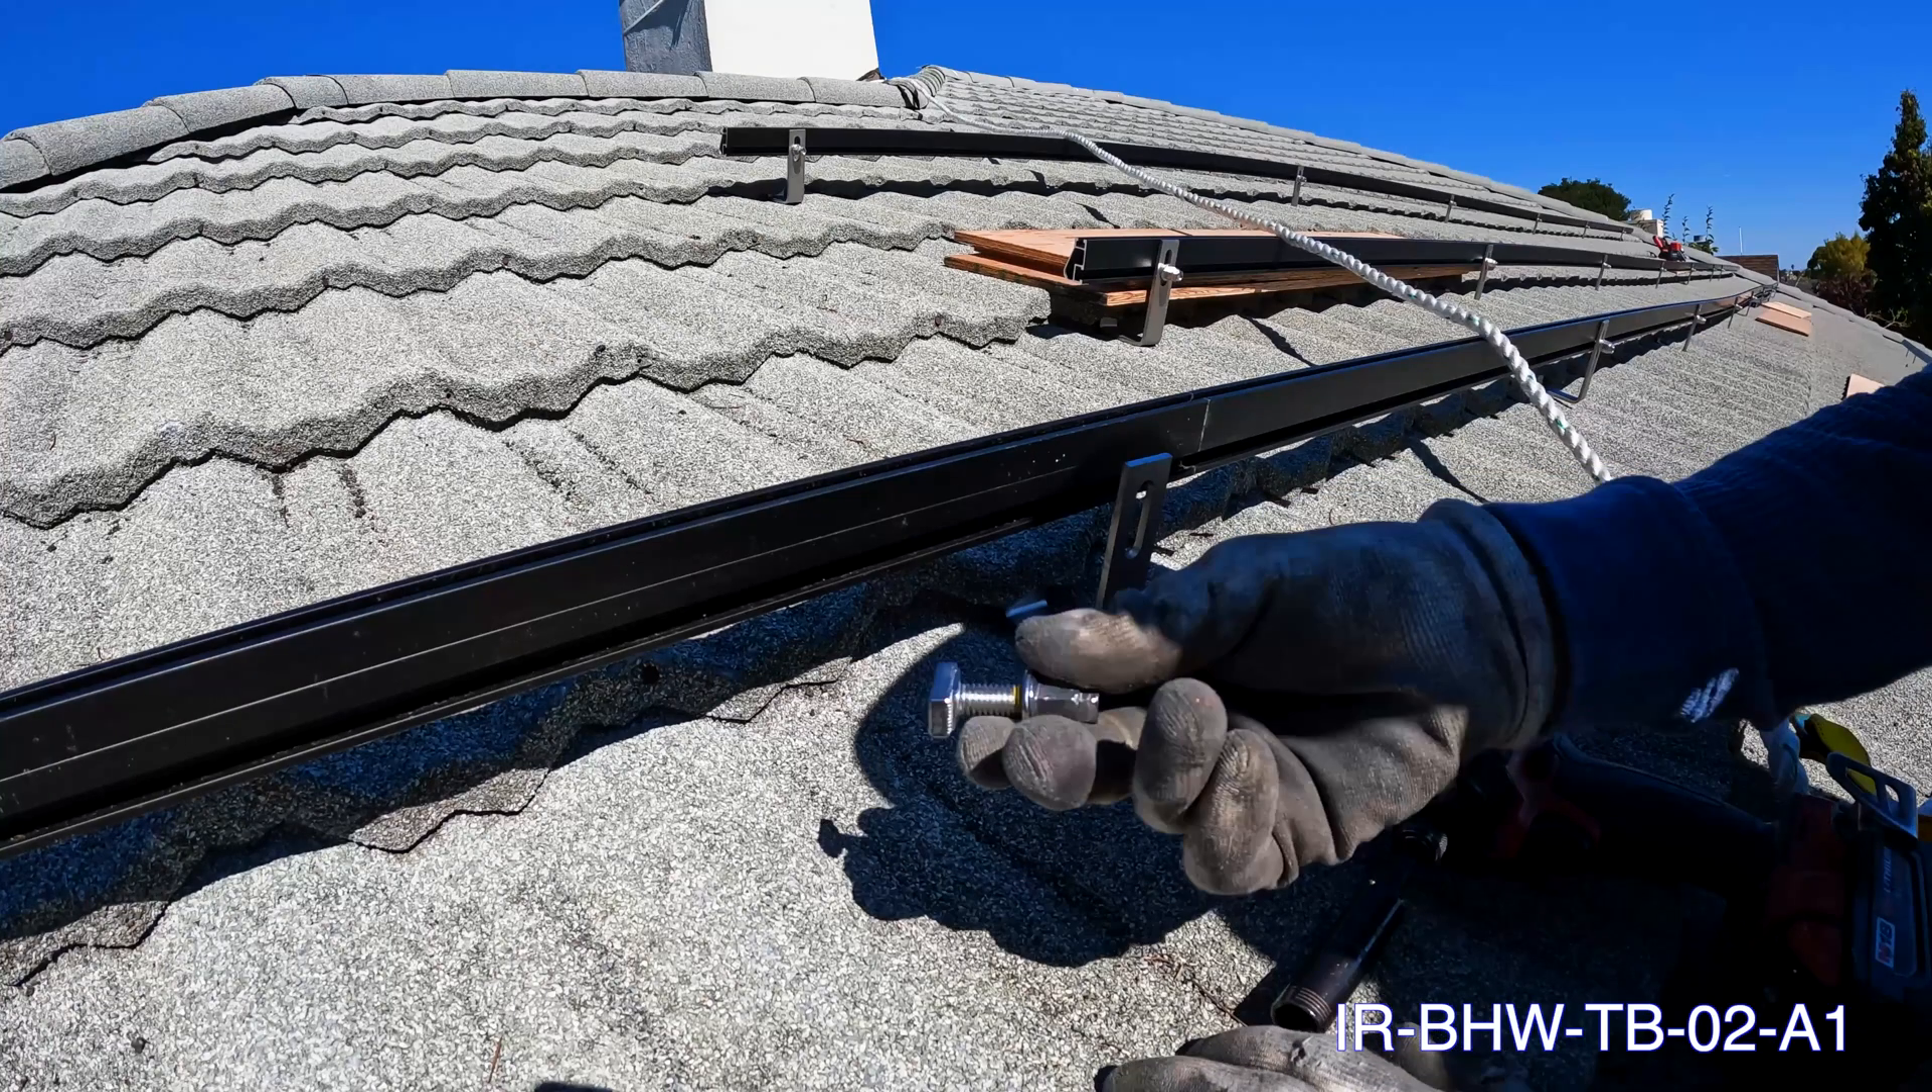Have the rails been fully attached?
No.